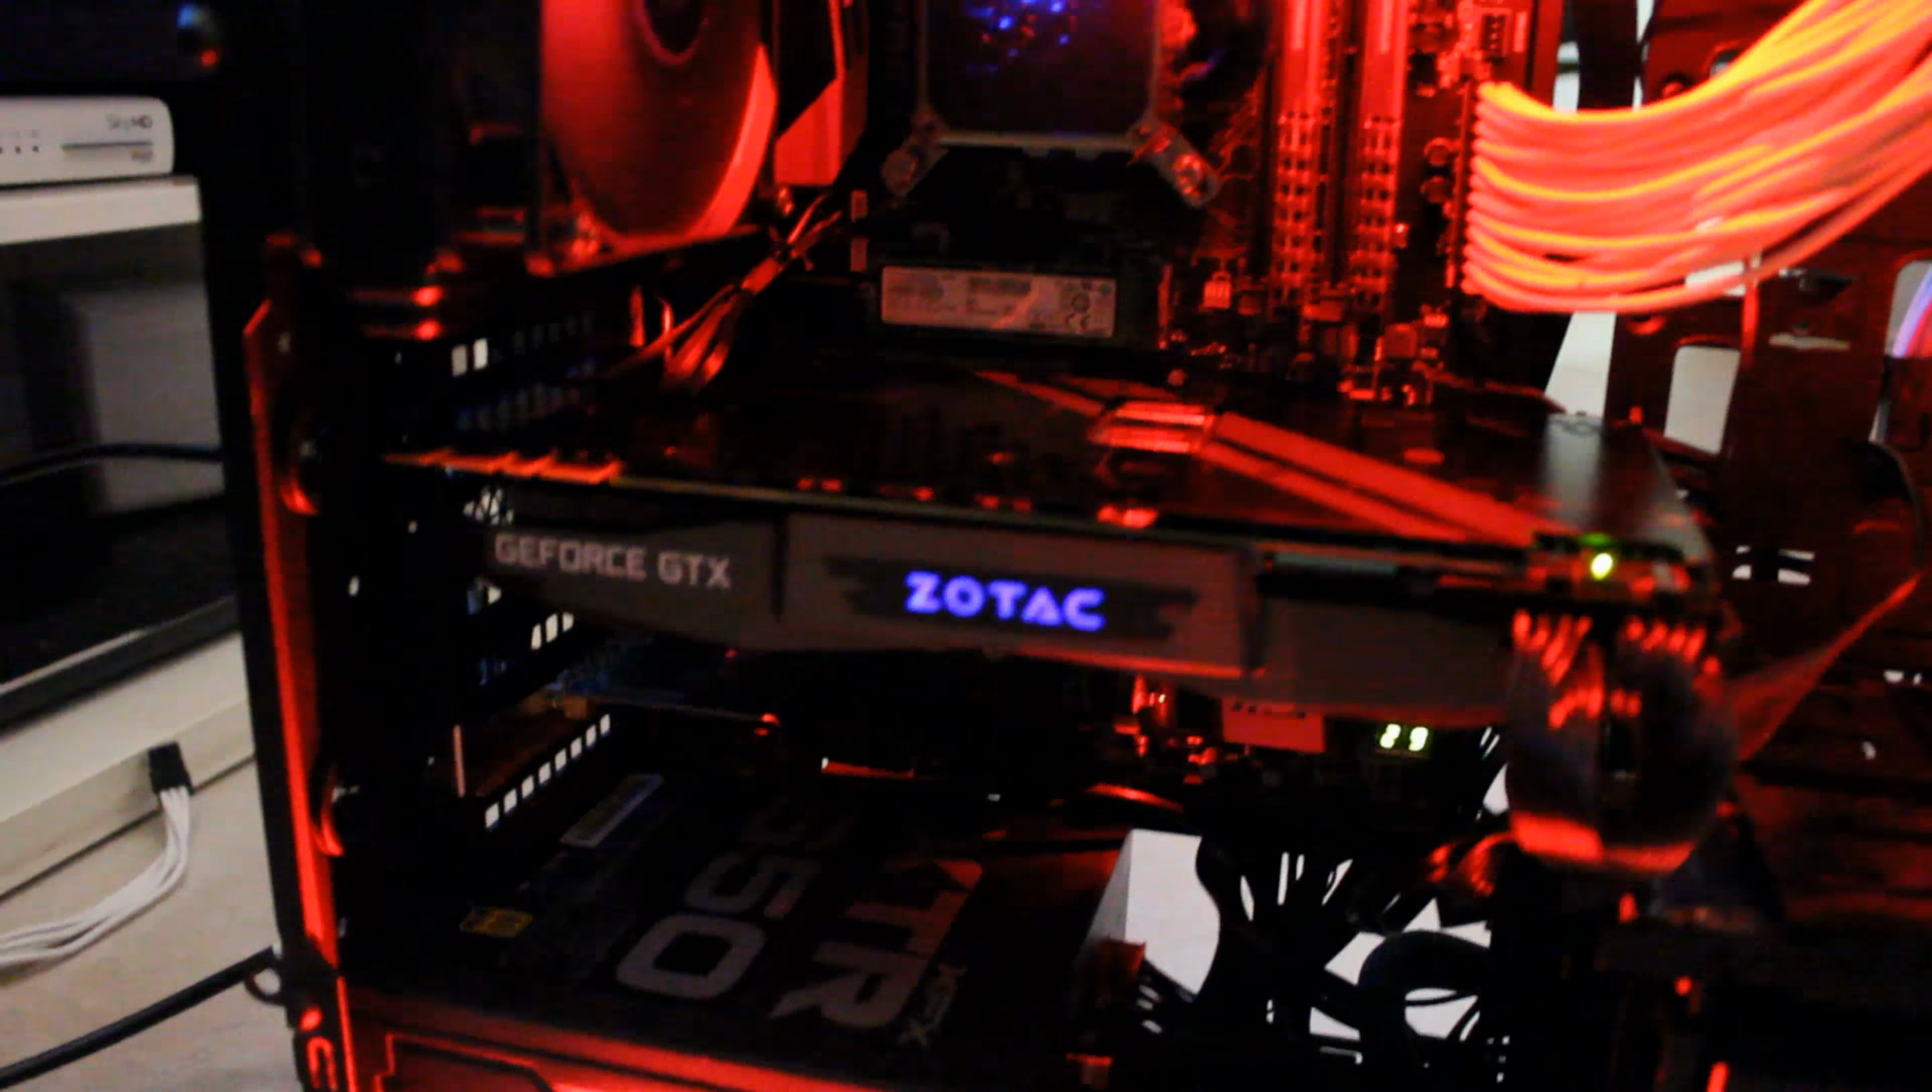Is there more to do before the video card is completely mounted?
No.